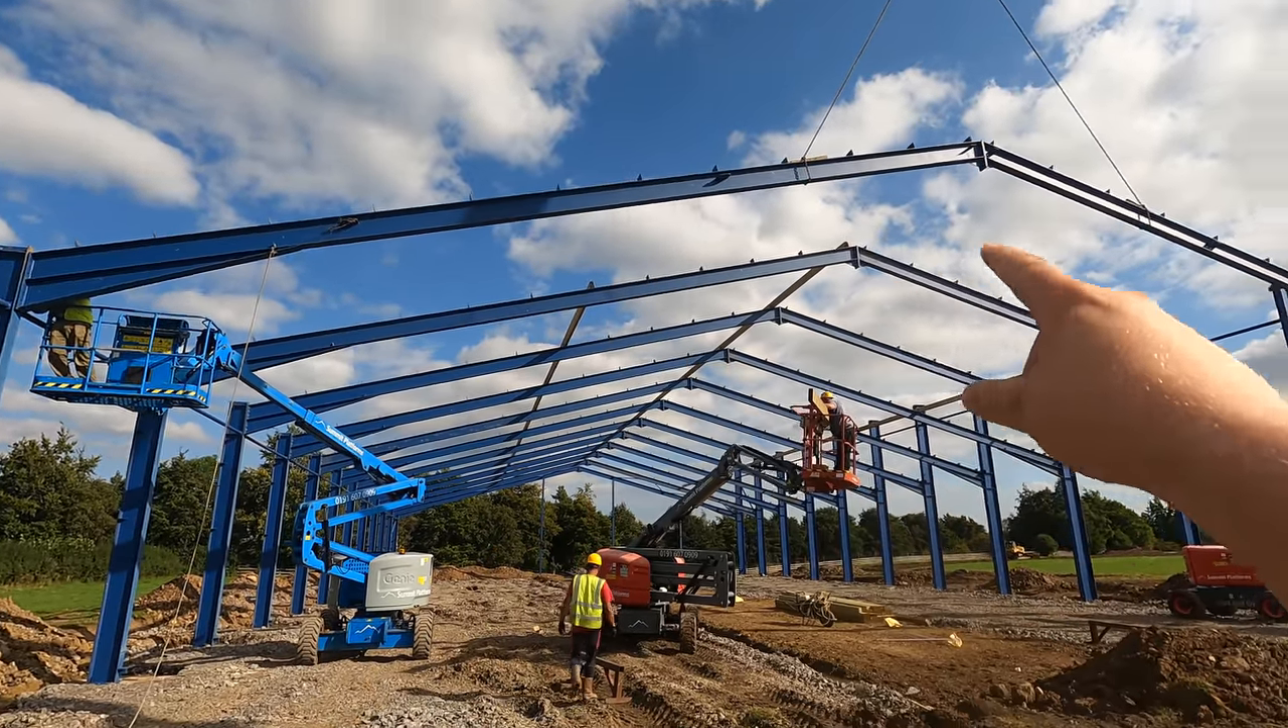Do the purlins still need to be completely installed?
Yes.